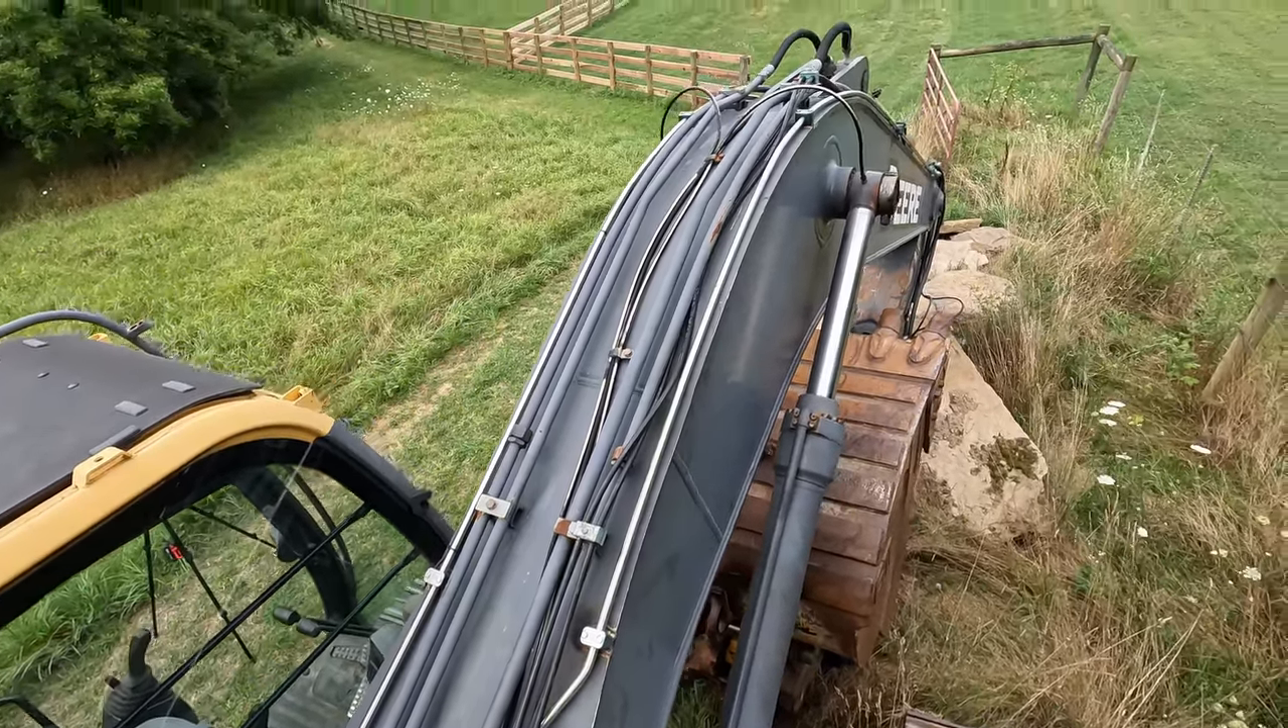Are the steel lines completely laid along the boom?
Yes.